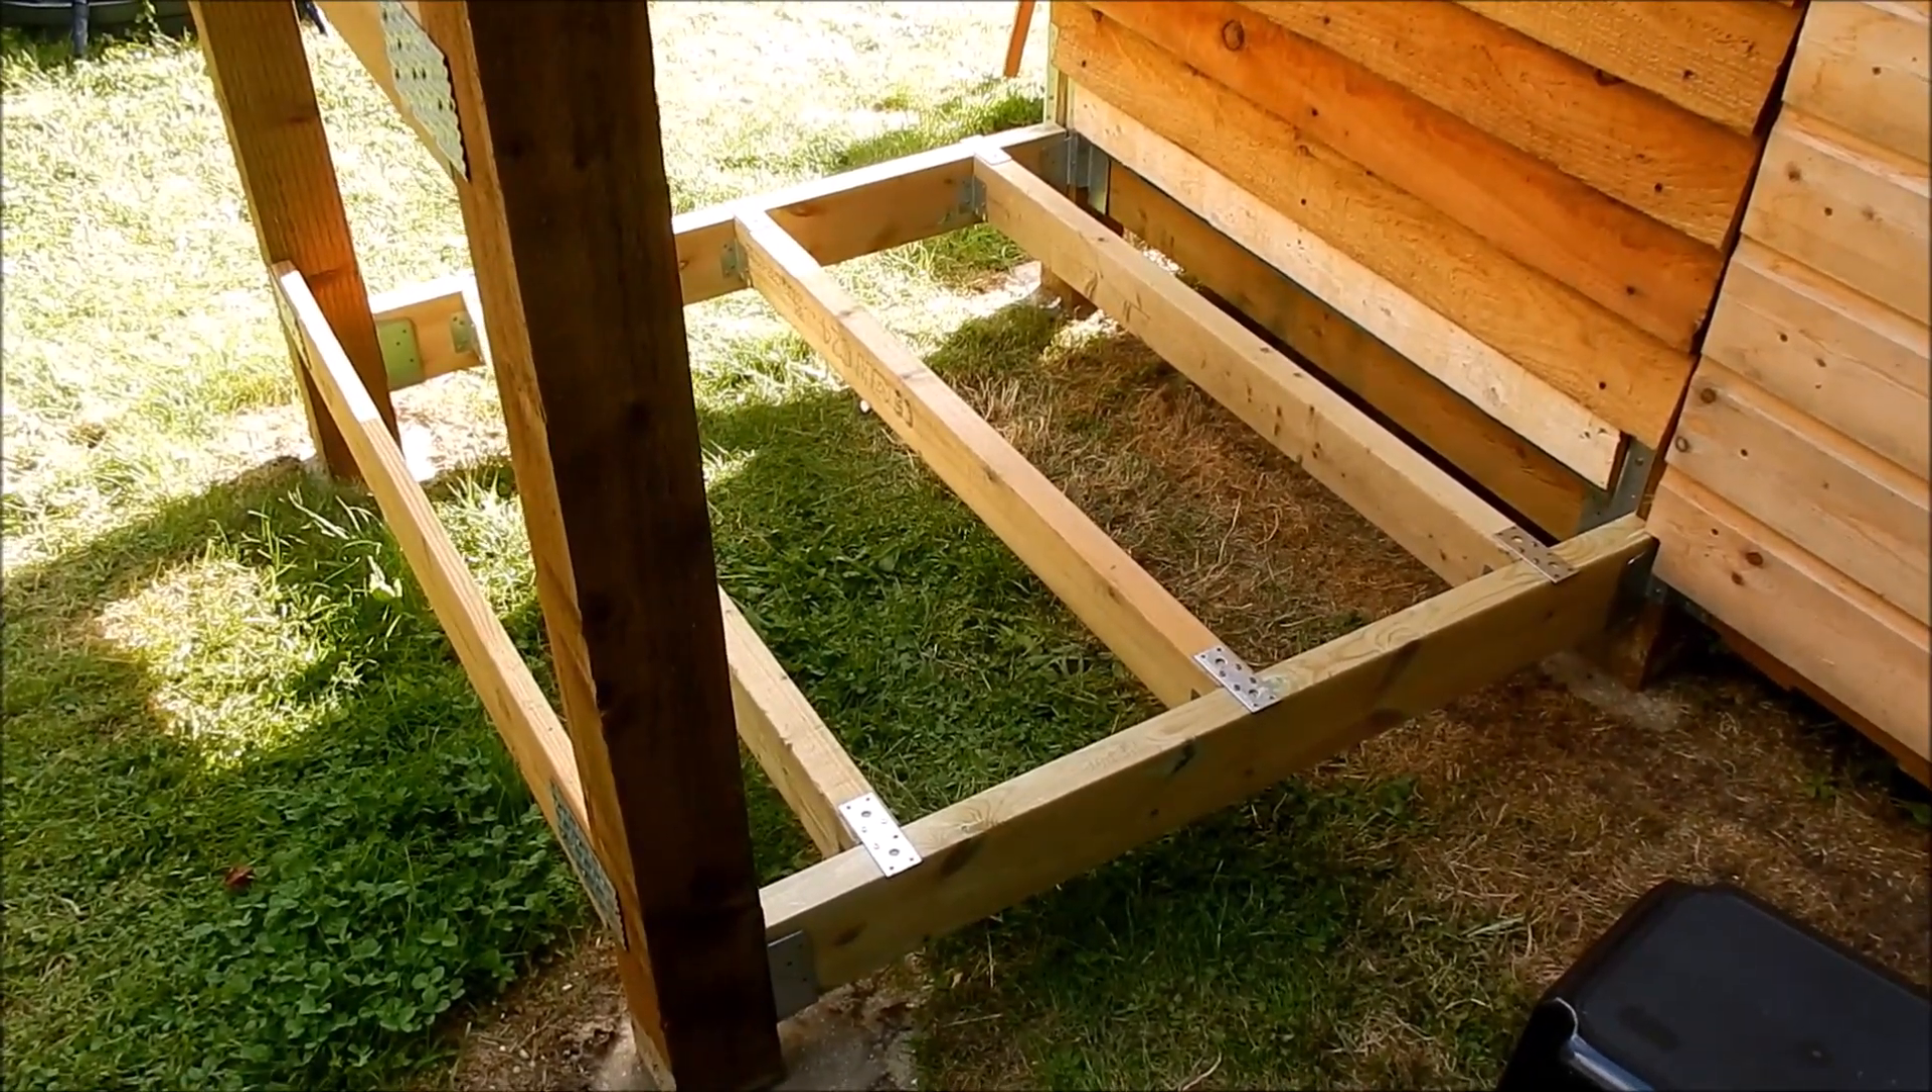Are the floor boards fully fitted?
No.